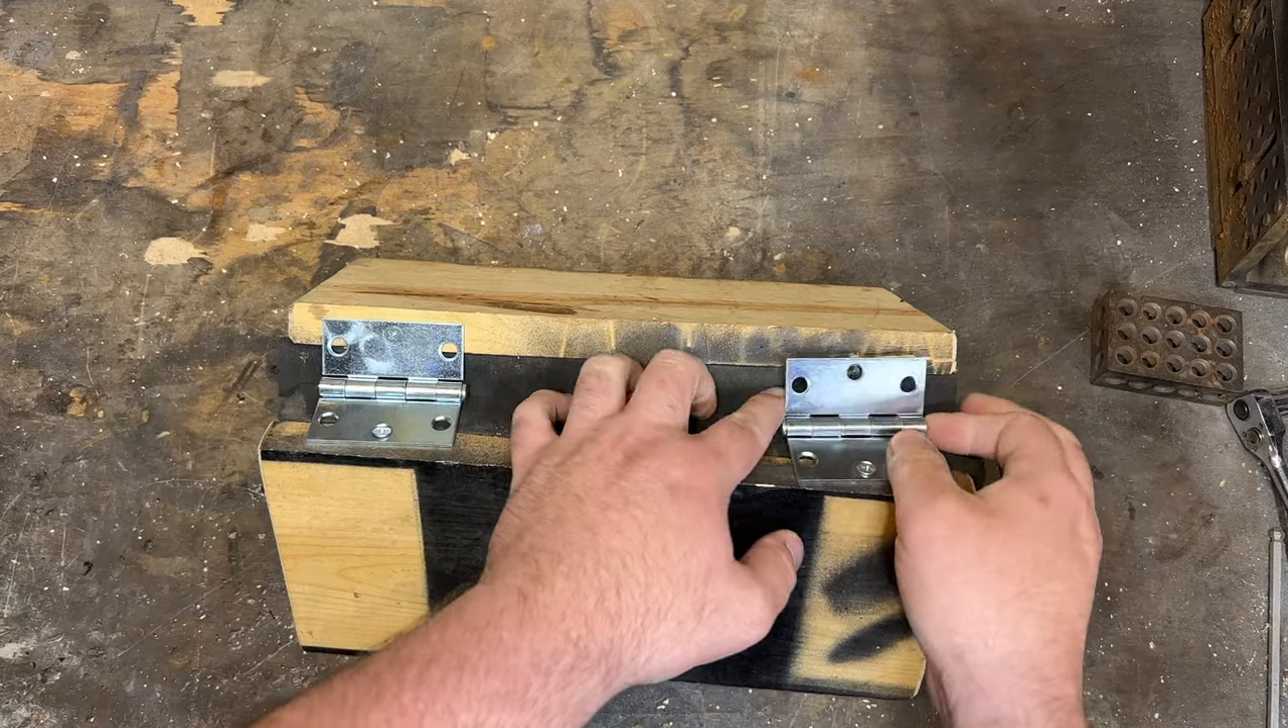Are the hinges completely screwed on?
No.